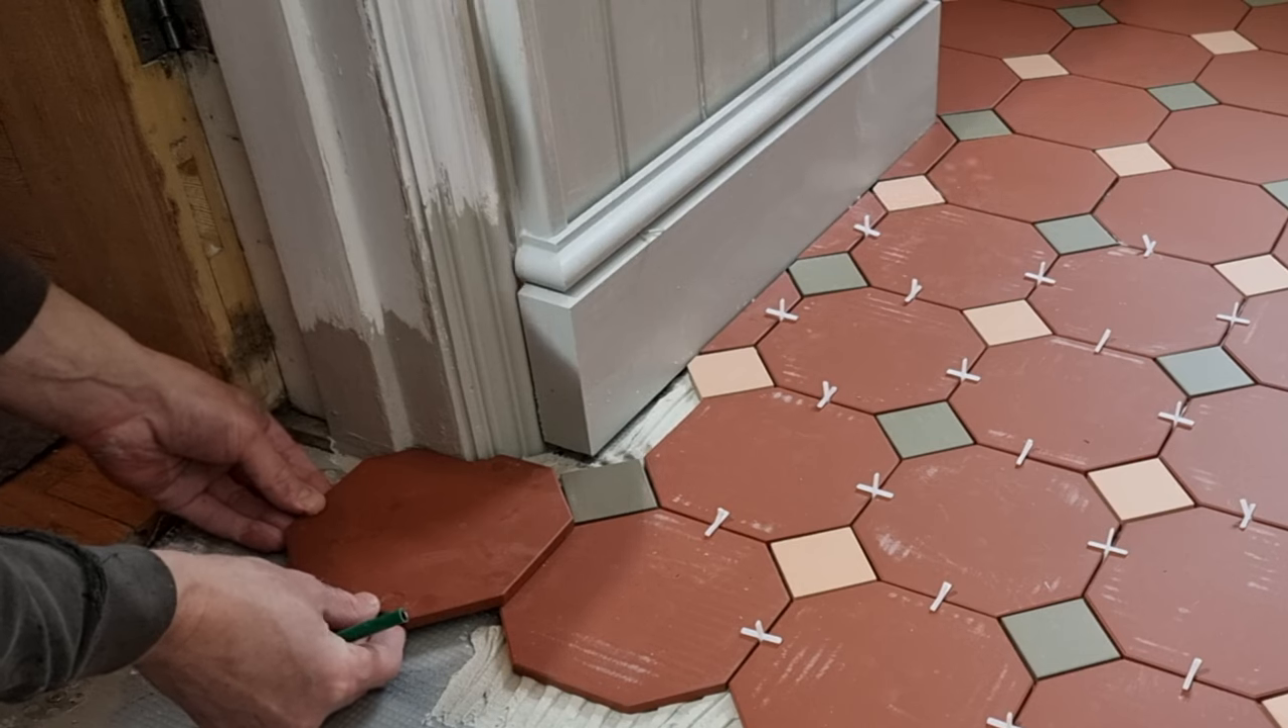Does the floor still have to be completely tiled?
Yes.